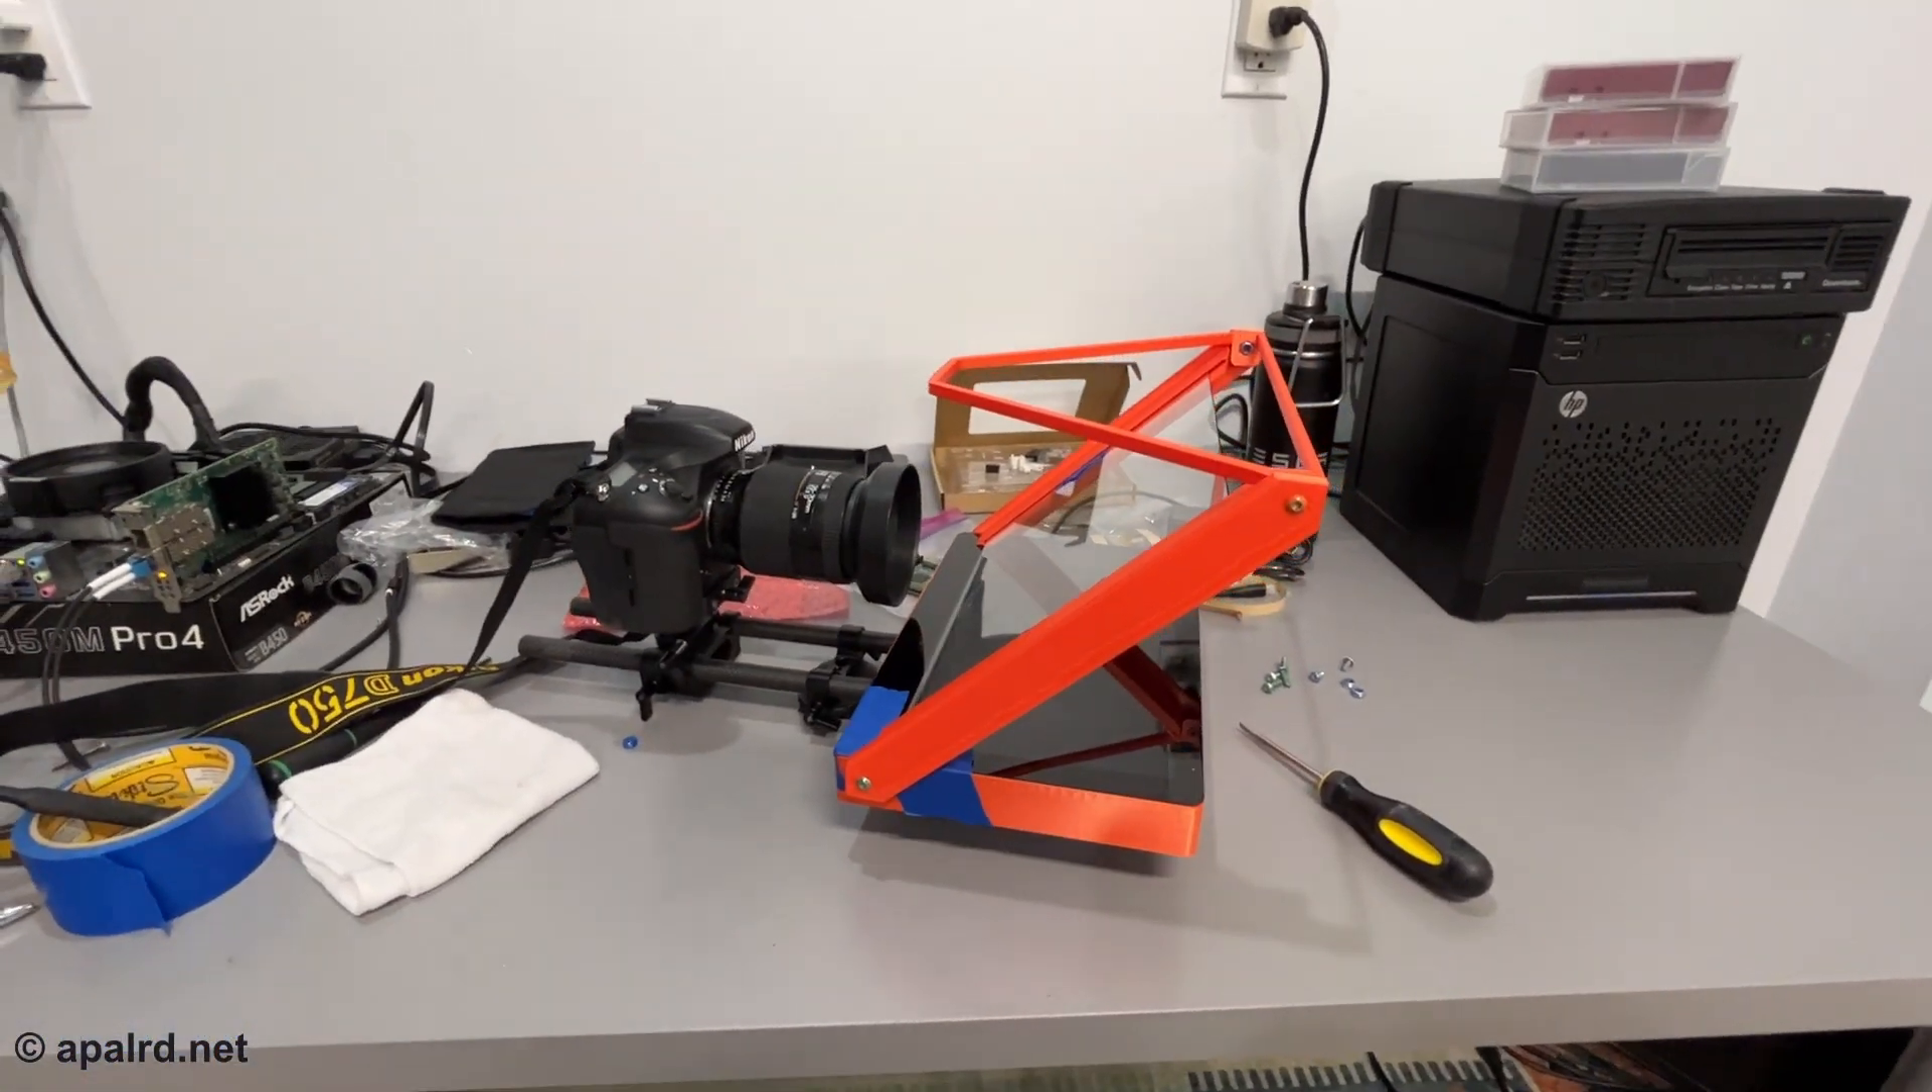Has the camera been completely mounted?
Yes.